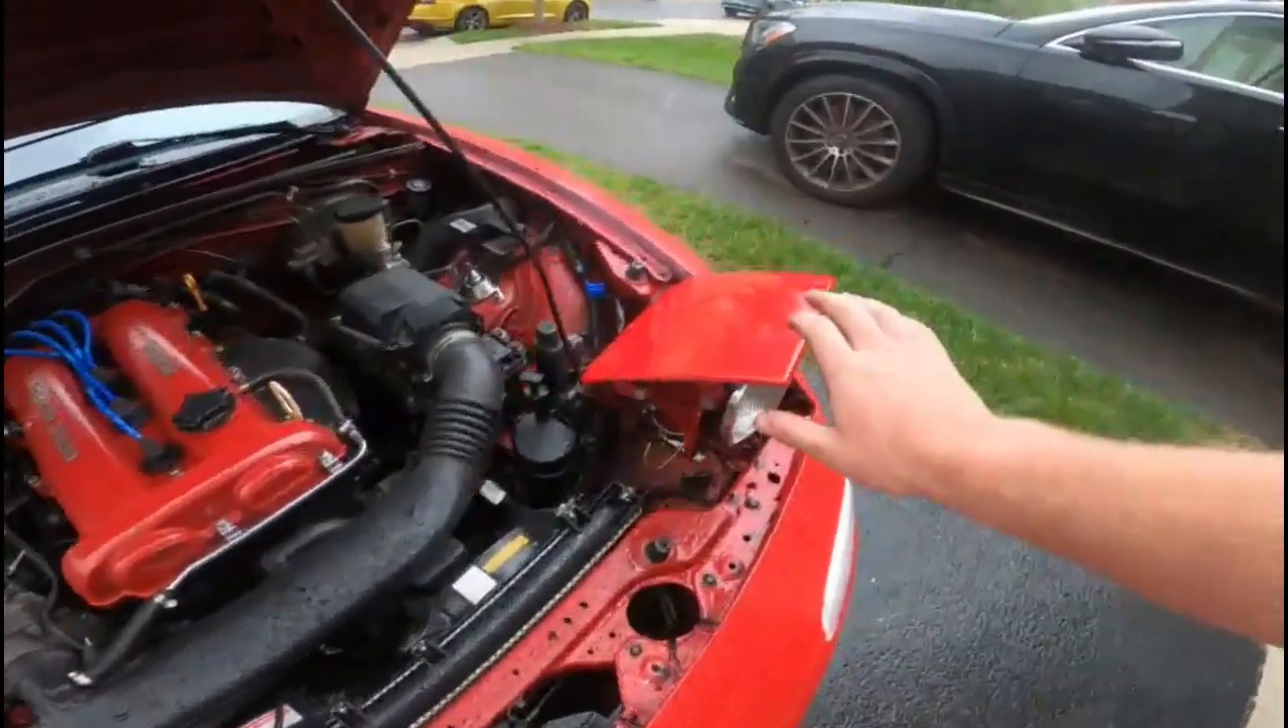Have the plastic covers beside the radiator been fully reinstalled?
No.